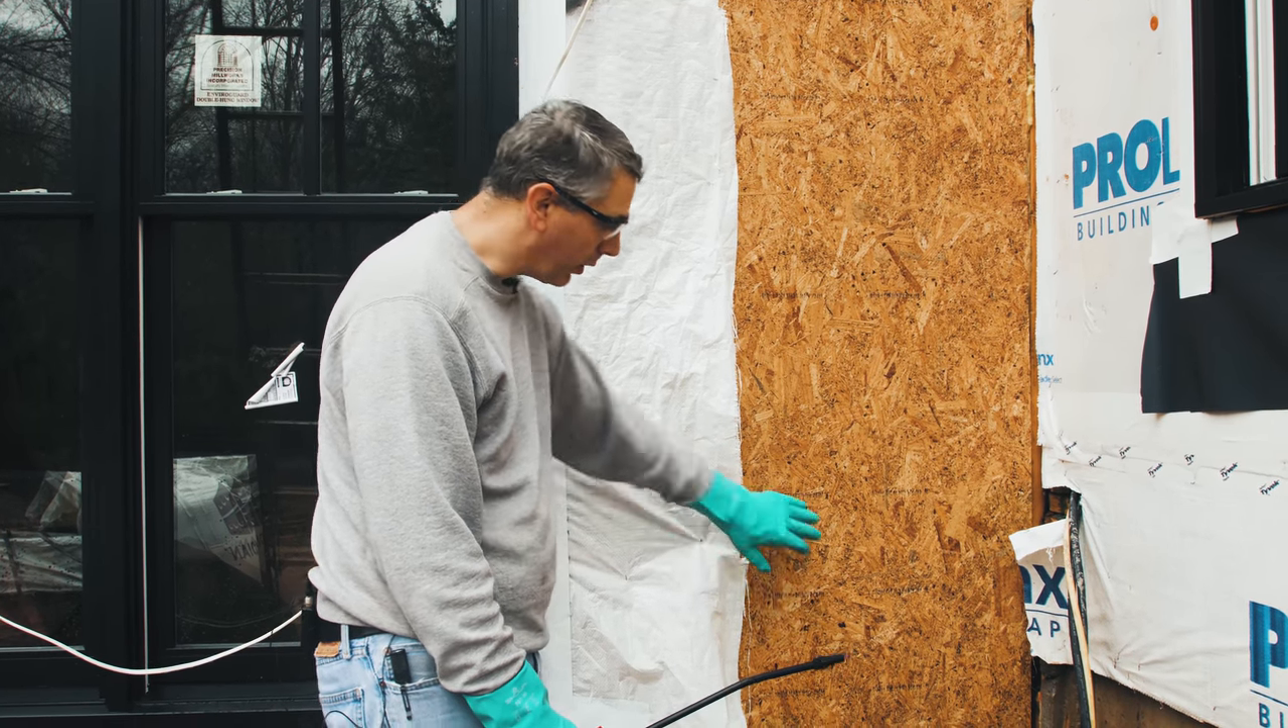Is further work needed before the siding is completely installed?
Yes.